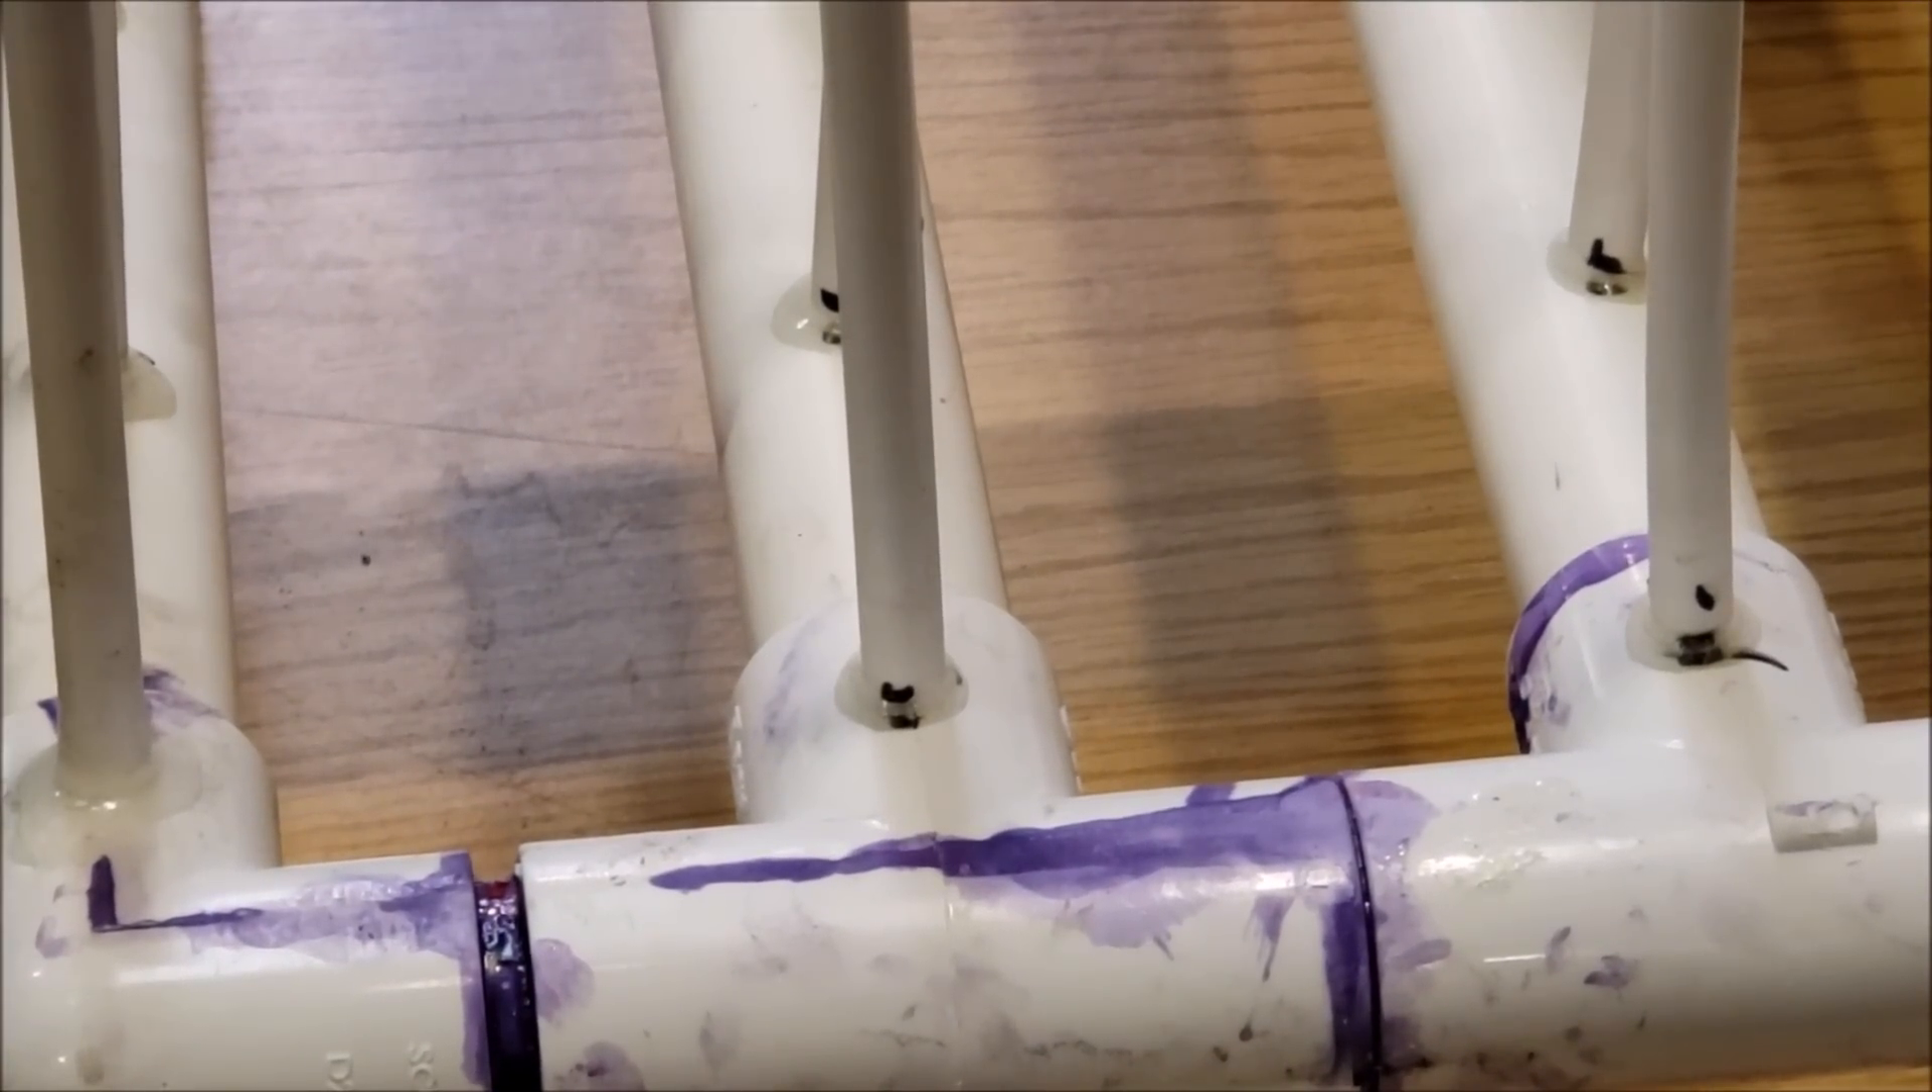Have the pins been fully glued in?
Yes.